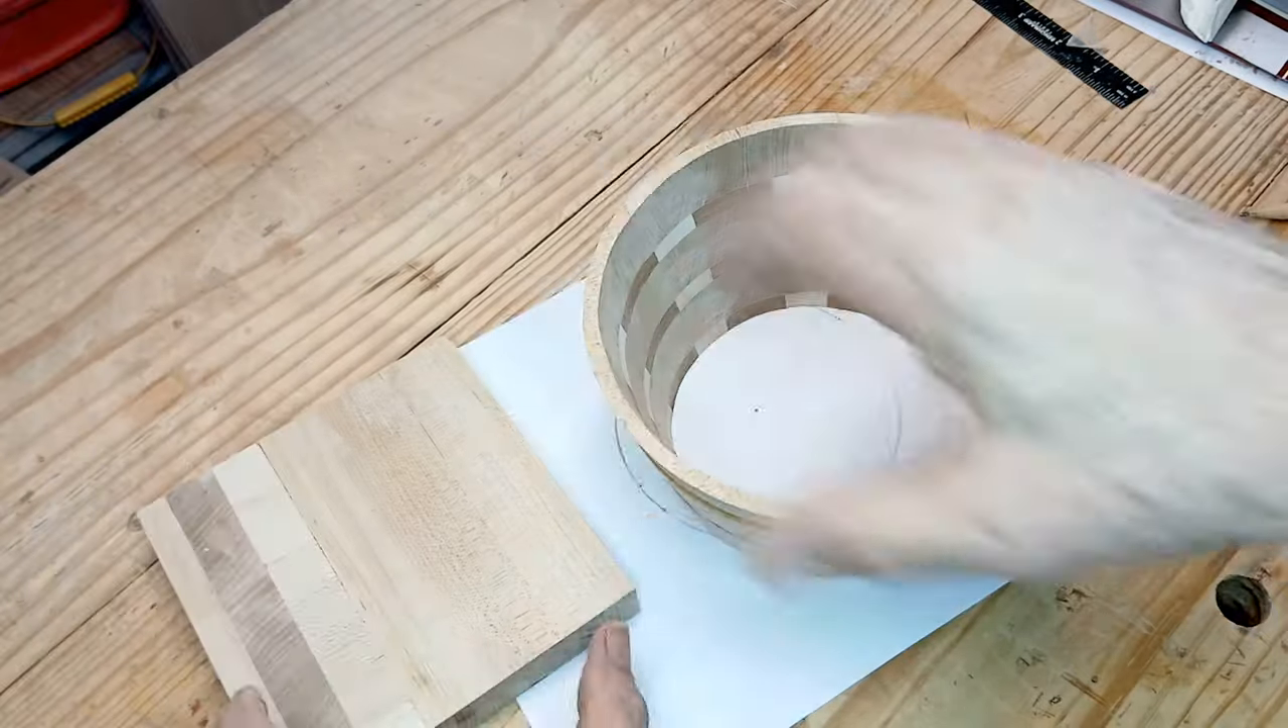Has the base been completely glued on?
No.